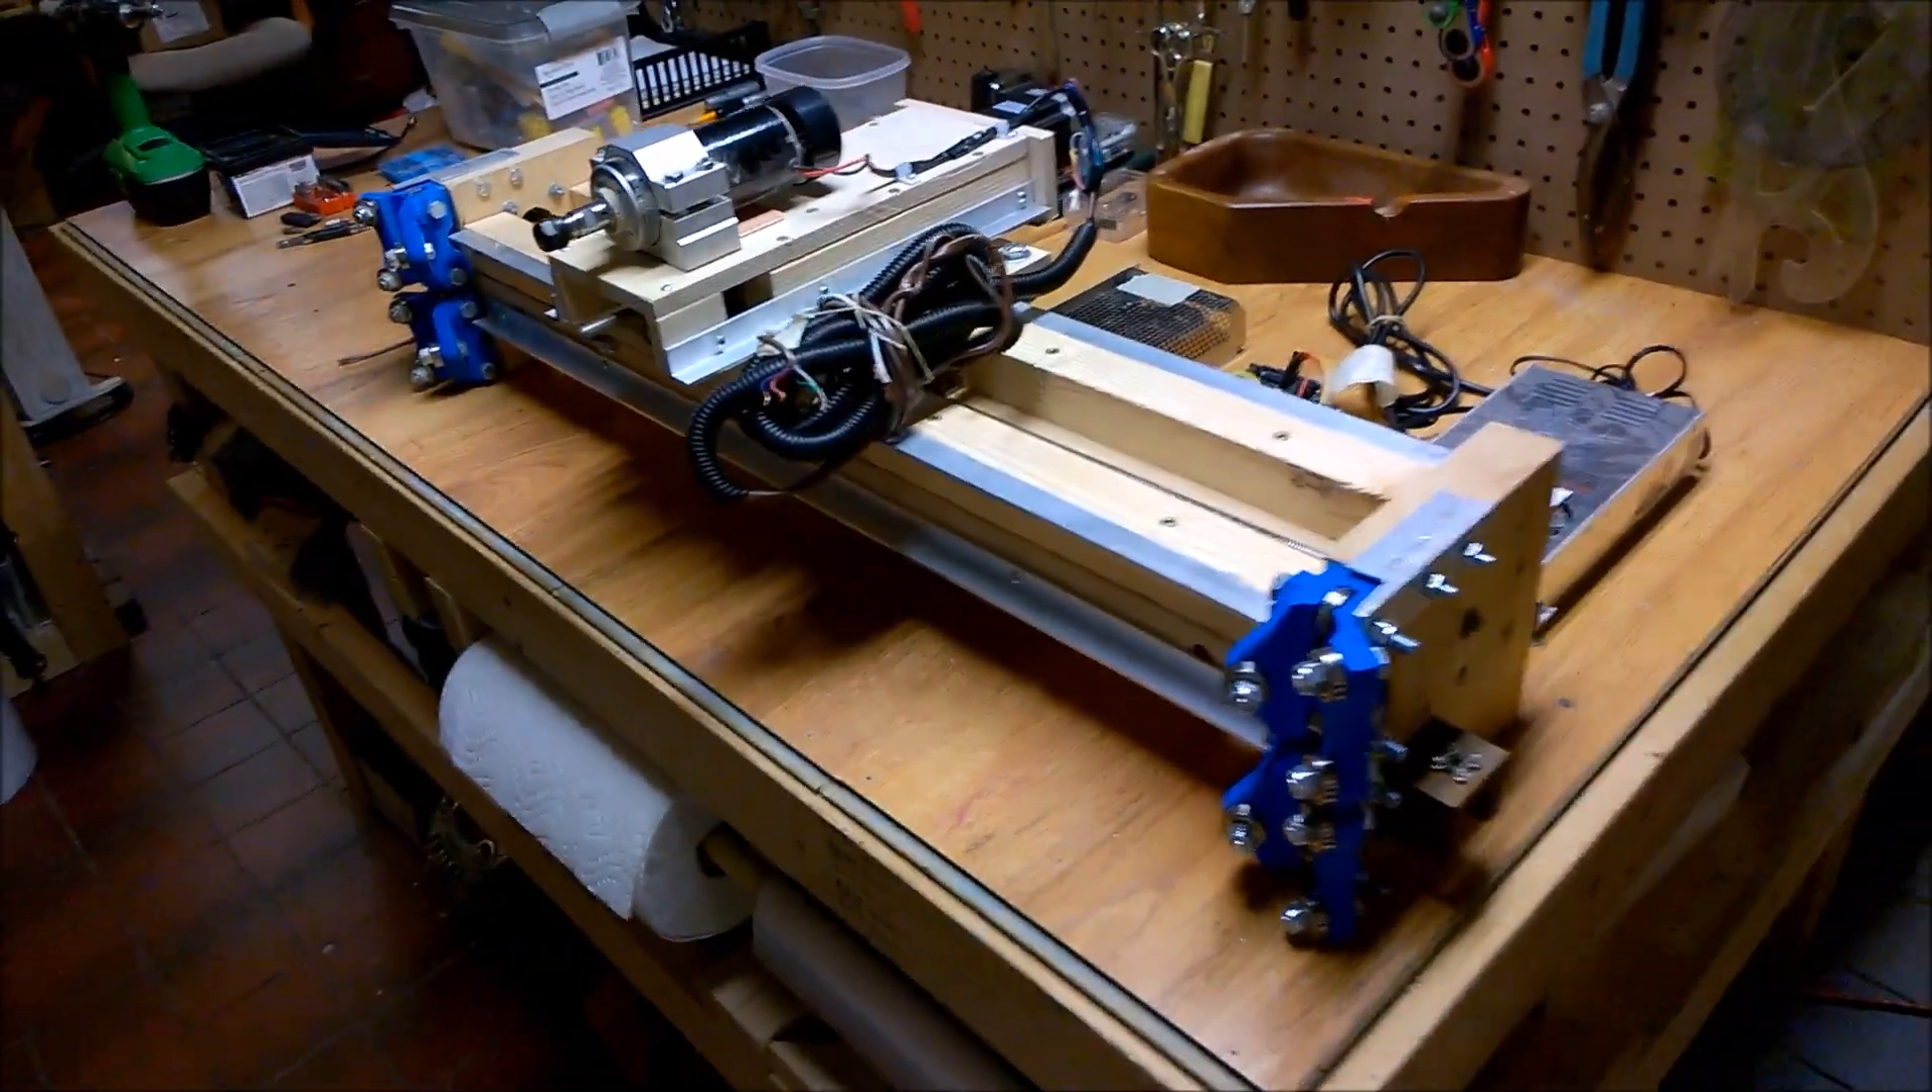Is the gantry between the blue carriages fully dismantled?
No.